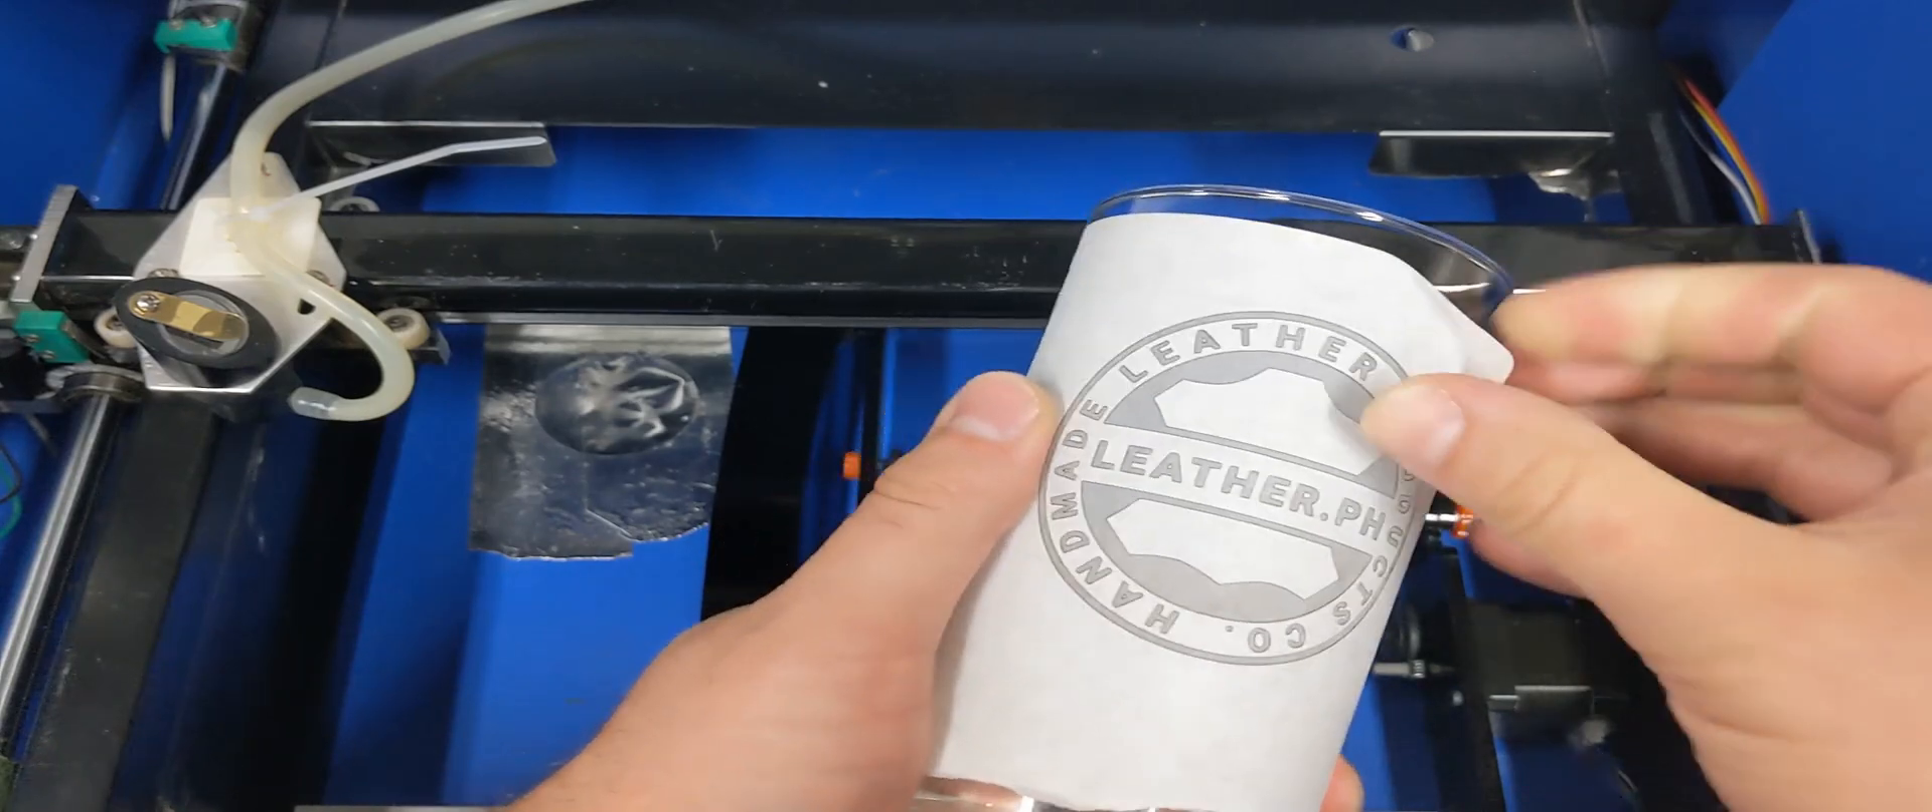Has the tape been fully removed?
No.